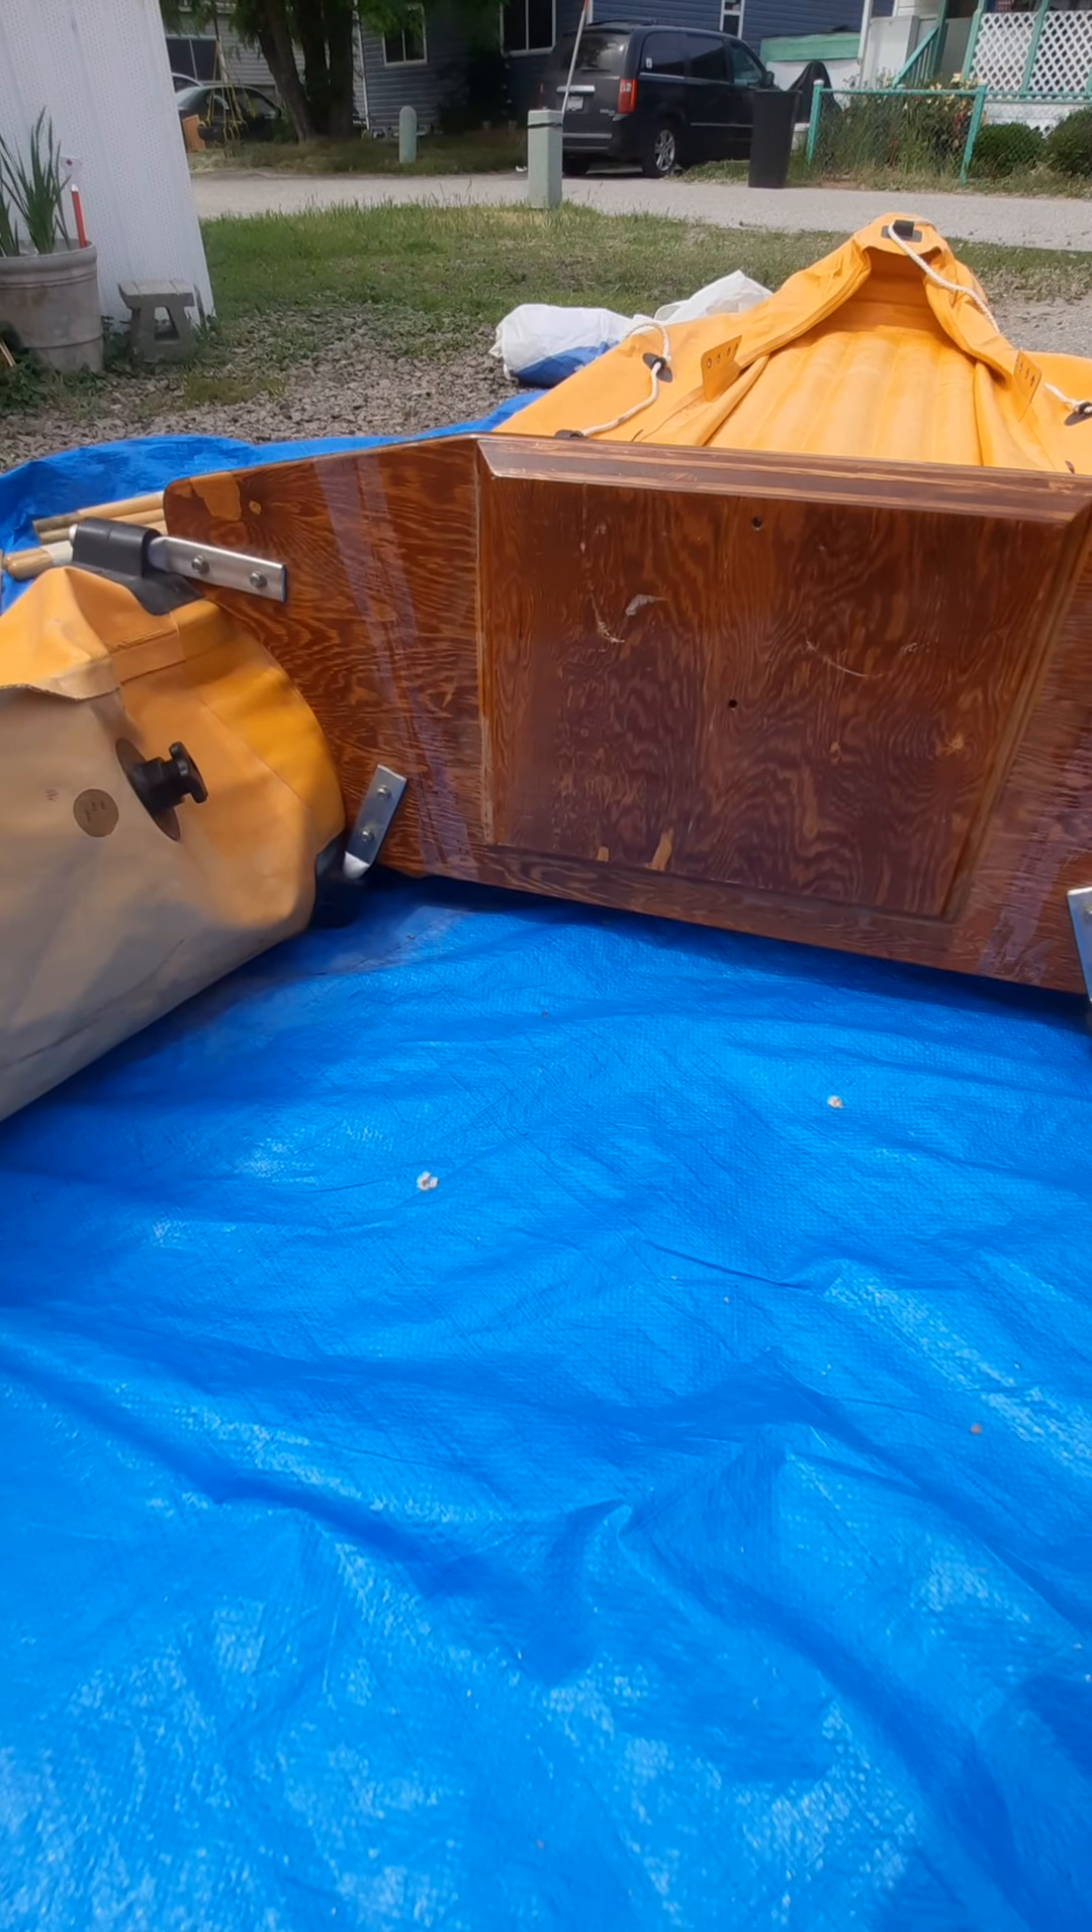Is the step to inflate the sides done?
No.